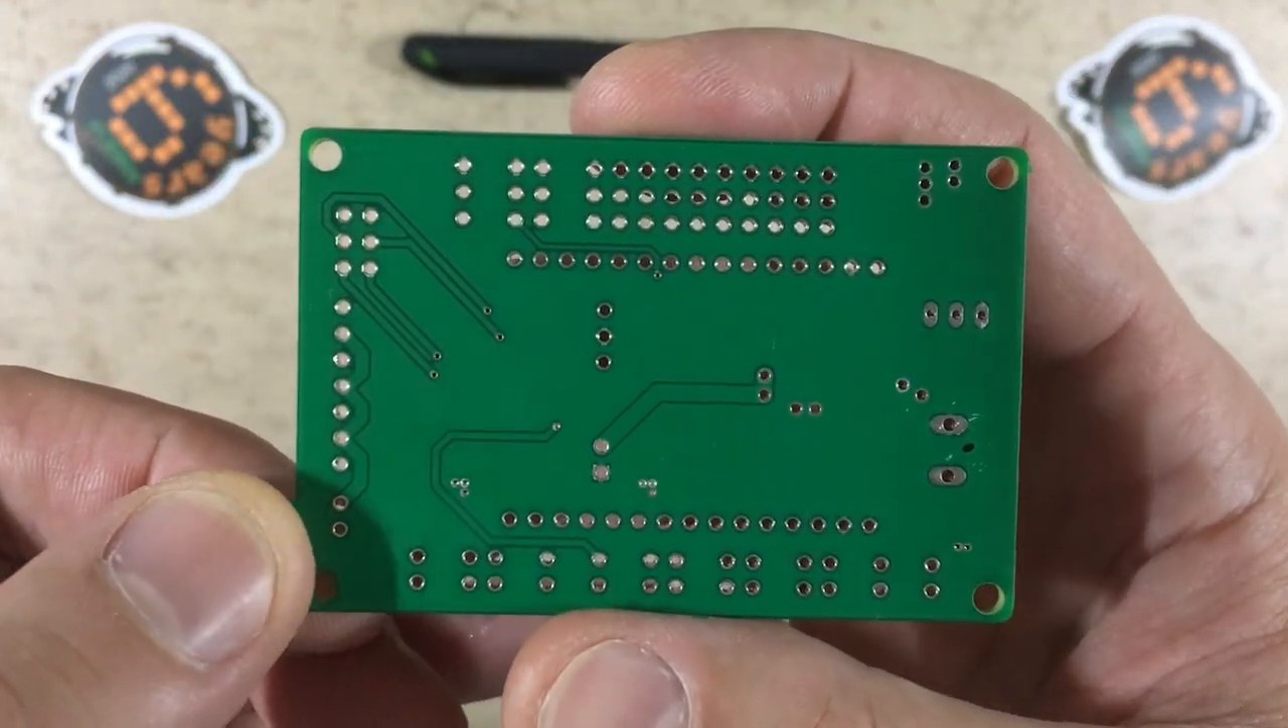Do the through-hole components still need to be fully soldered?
Yes.